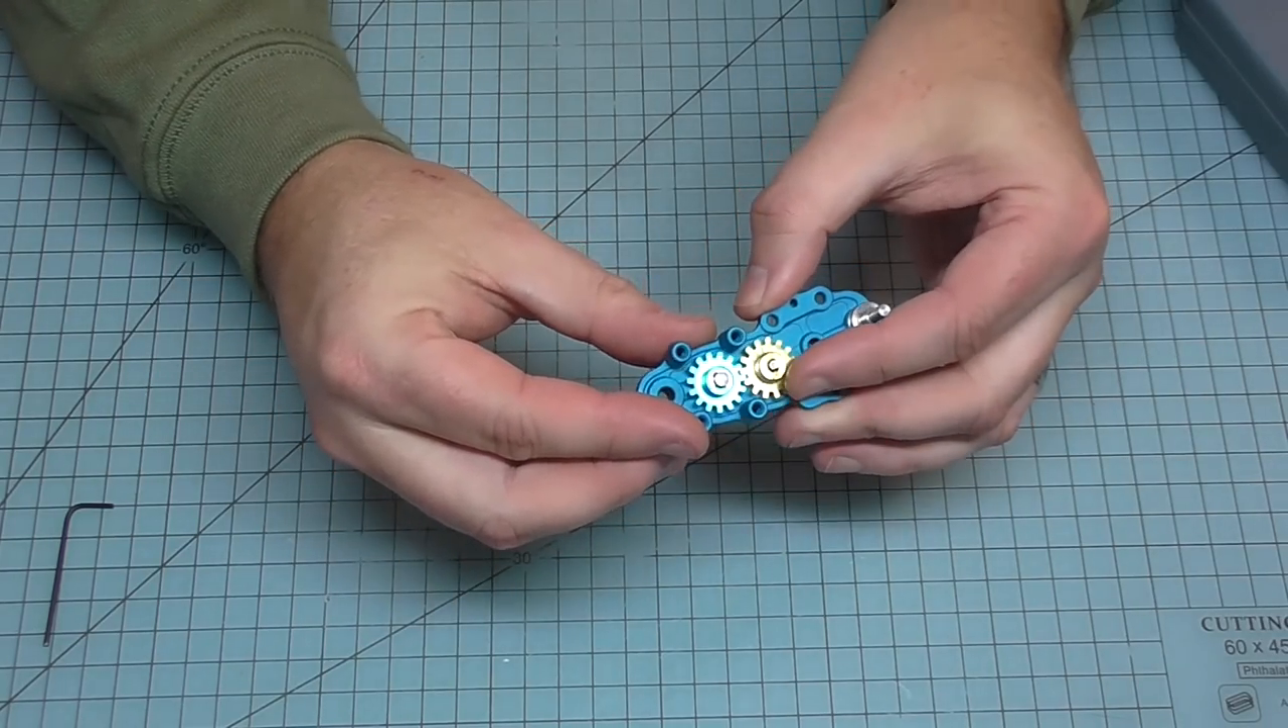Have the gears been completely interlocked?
Yes.